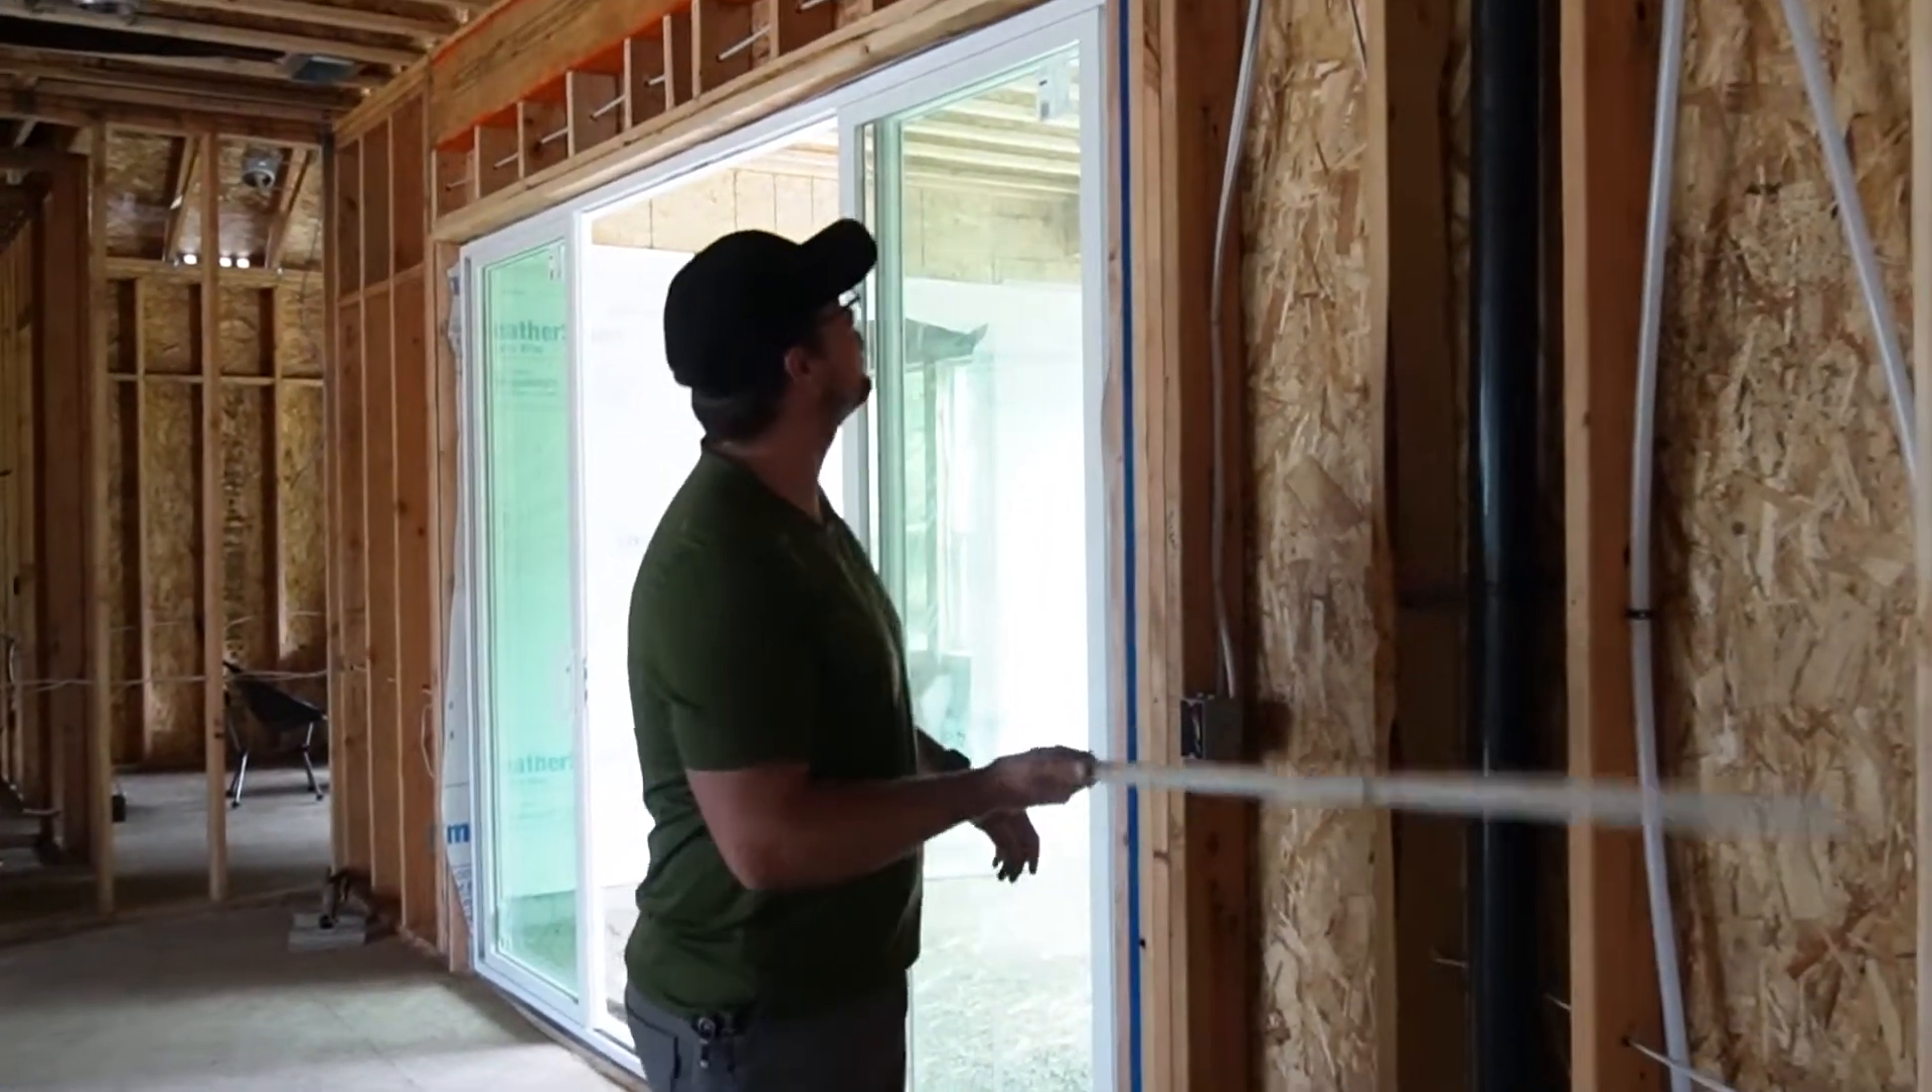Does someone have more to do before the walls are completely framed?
No.